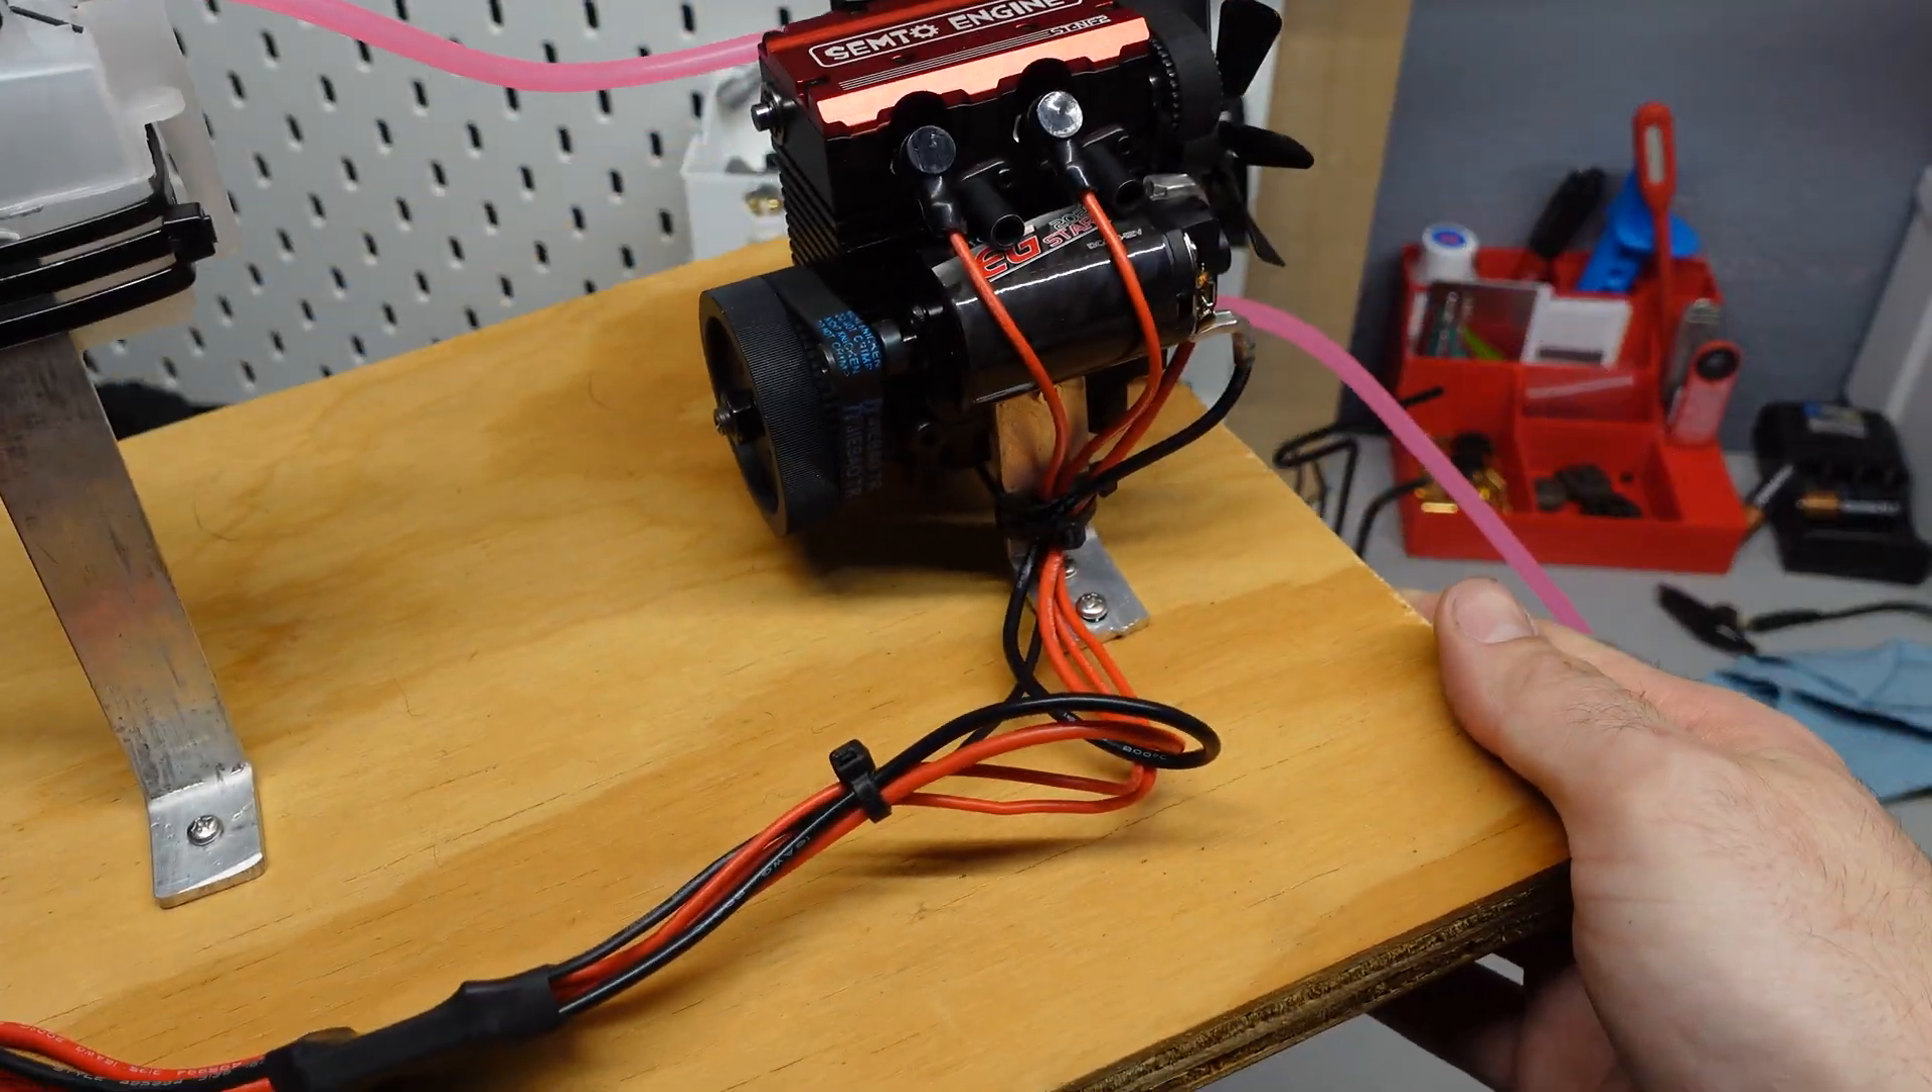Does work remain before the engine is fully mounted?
No.